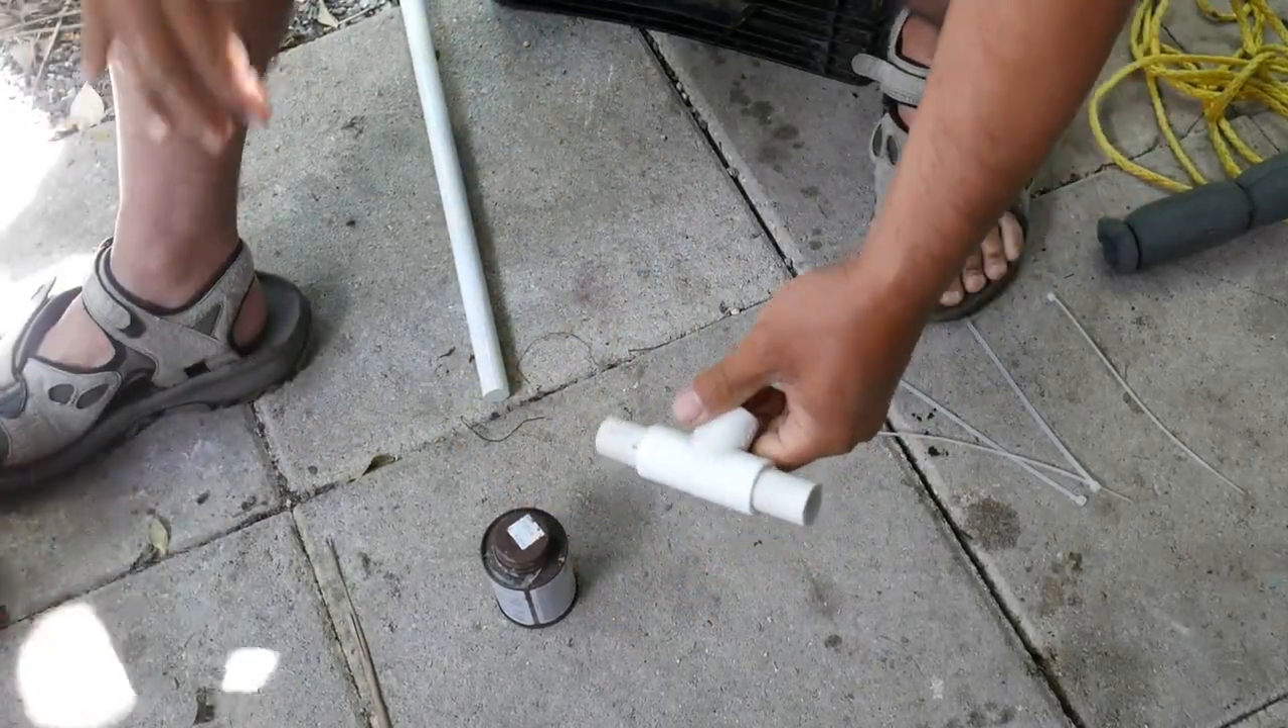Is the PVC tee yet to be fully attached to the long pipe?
Yes.